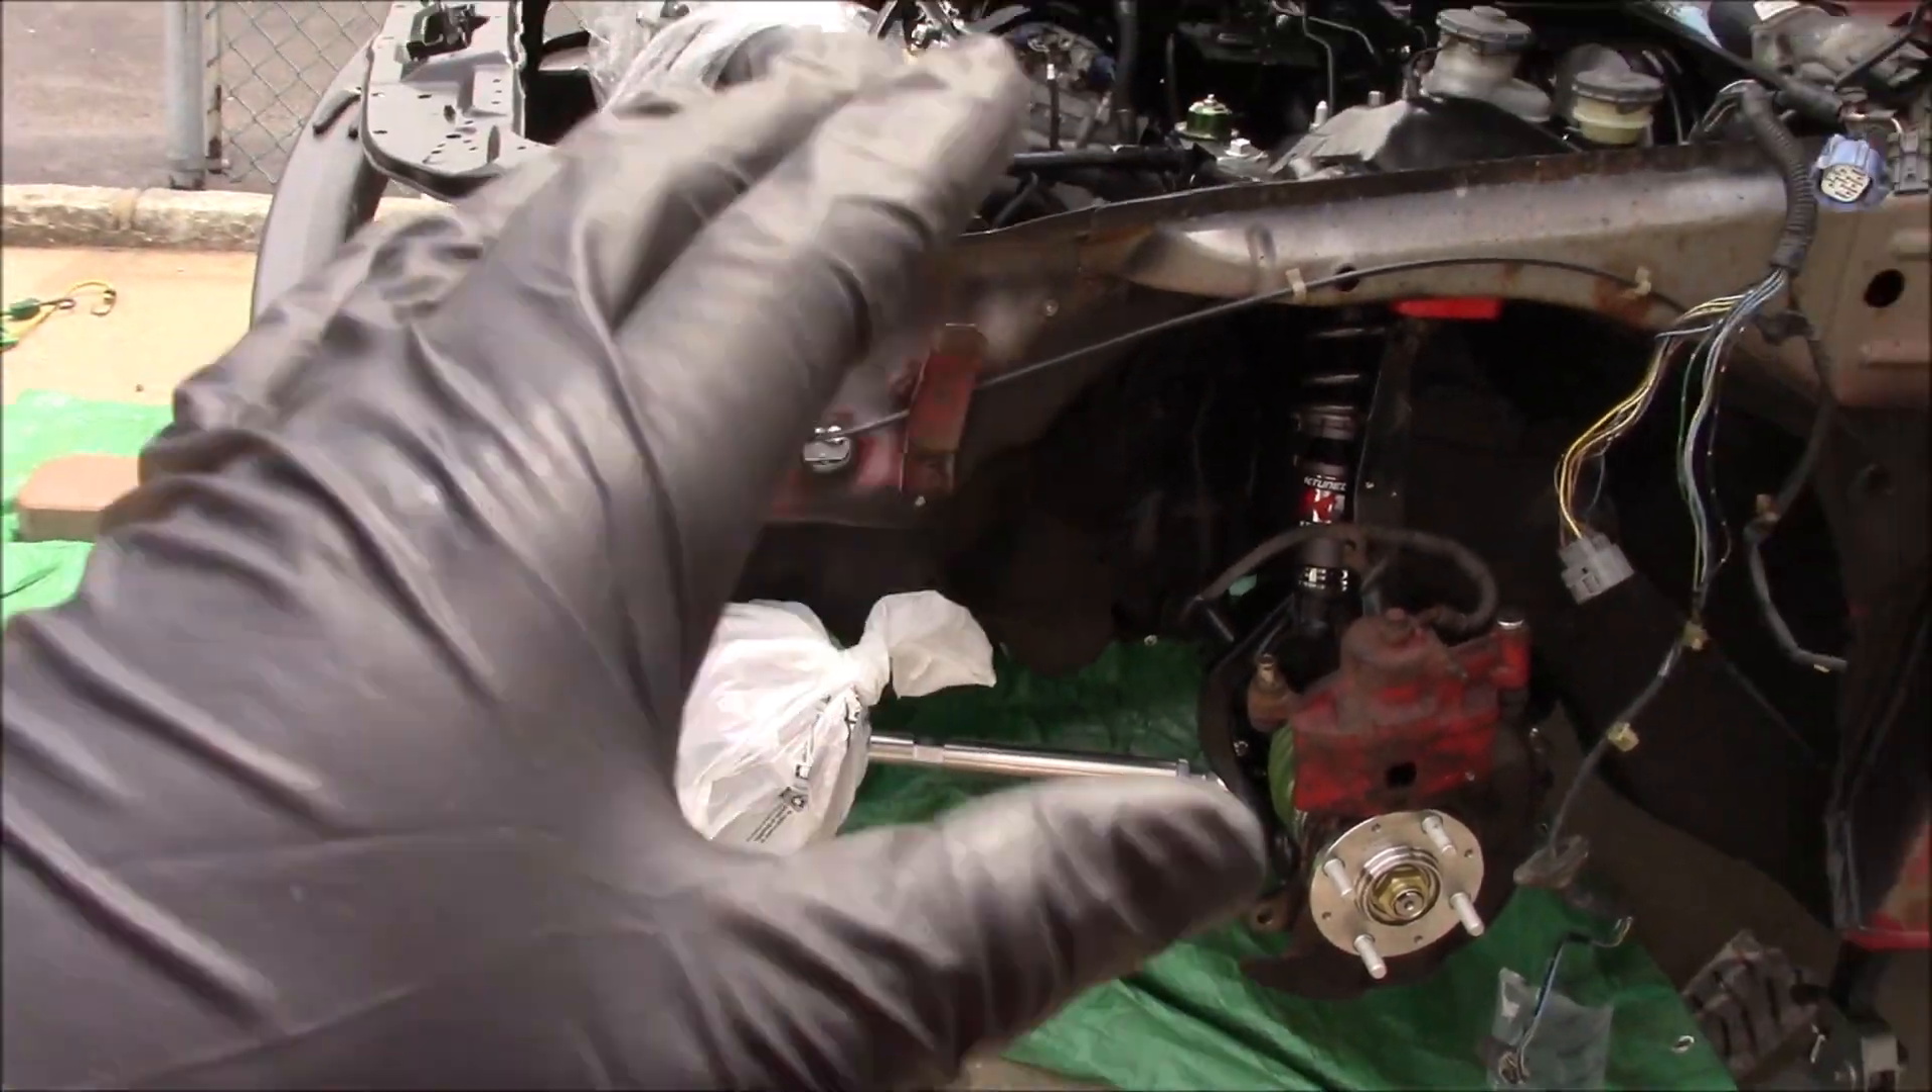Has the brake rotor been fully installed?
No.